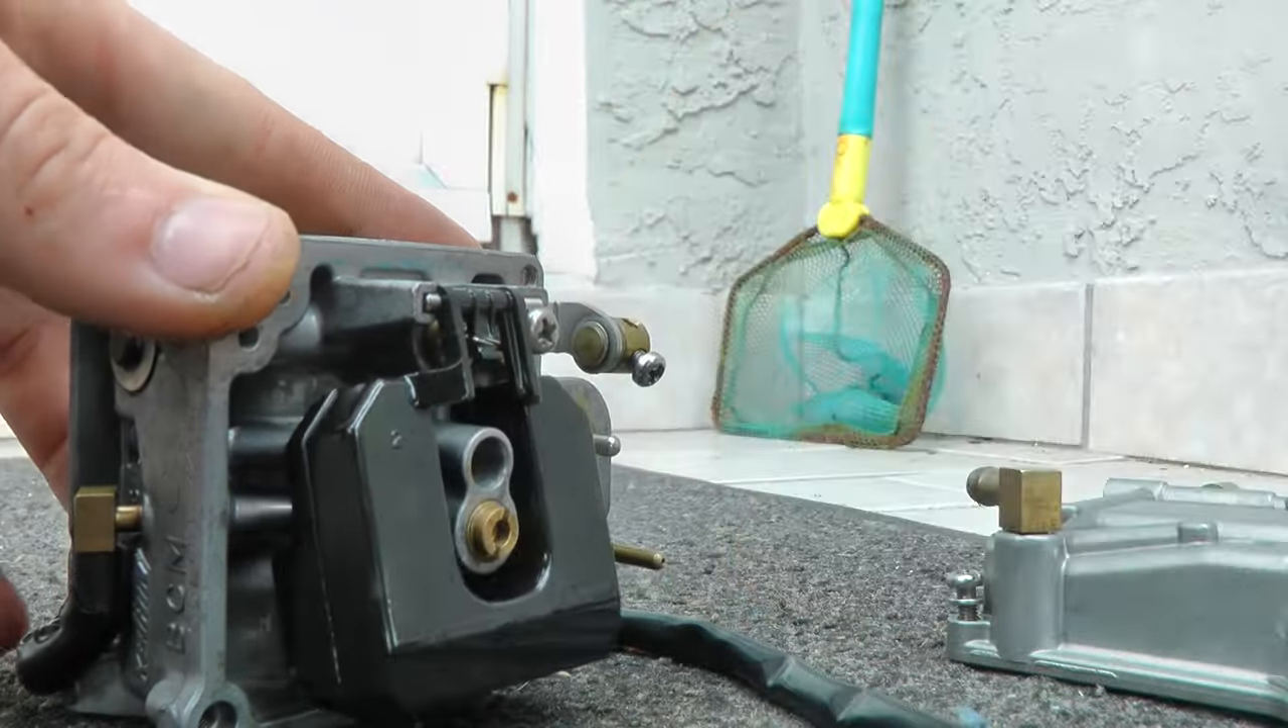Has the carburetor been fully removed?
Yes.